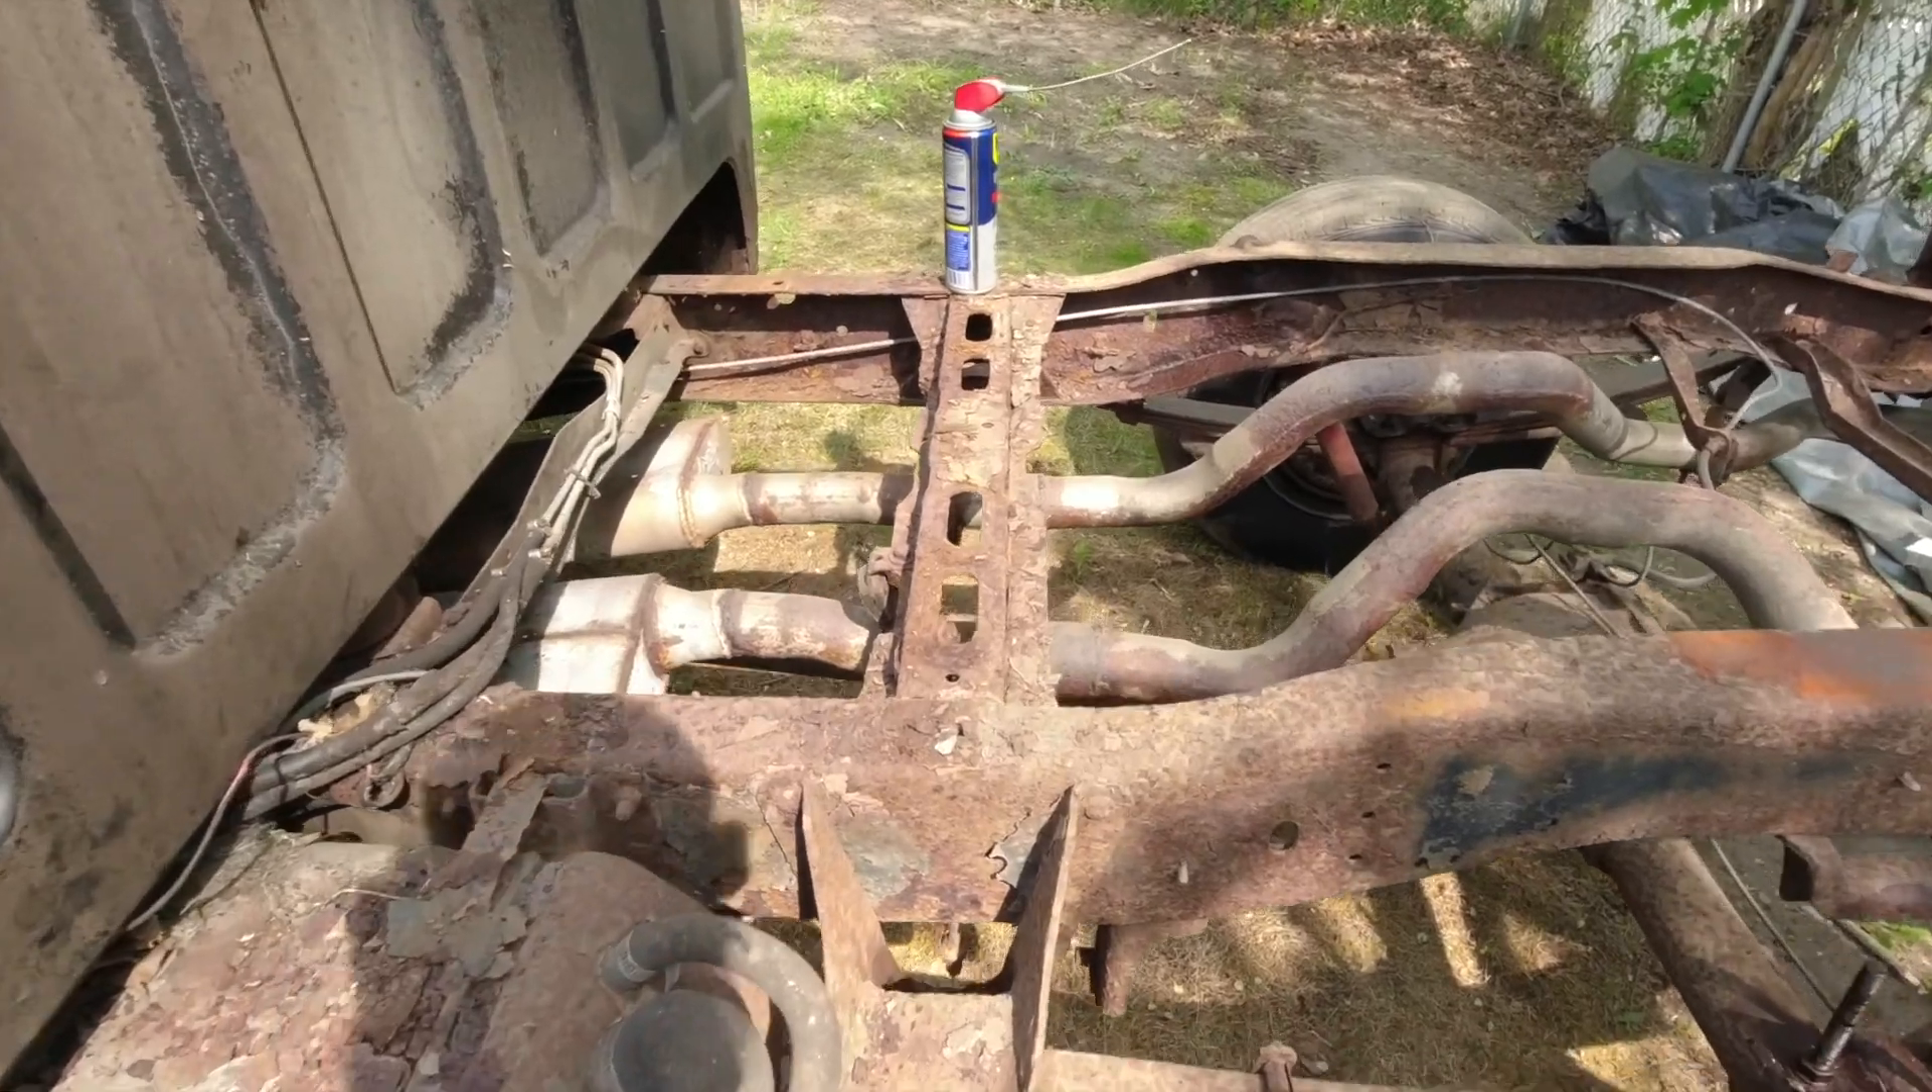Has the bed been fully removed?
Yes.